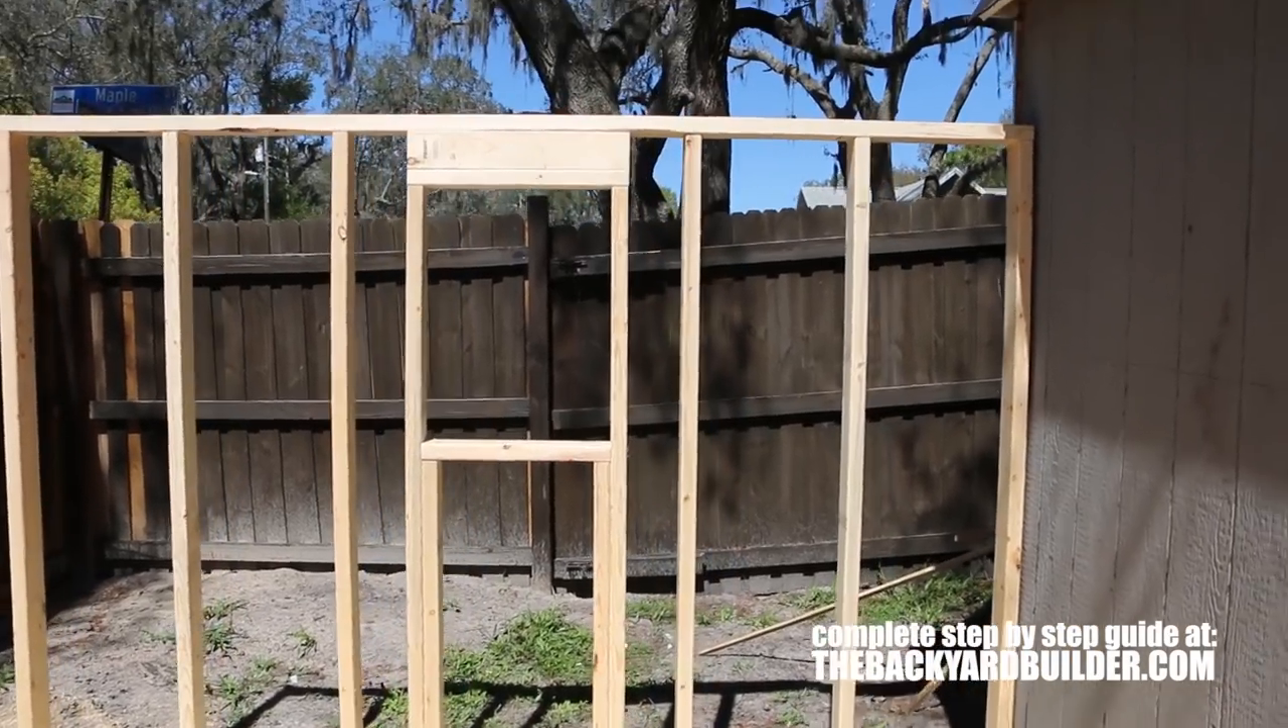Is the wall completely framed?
Yes.